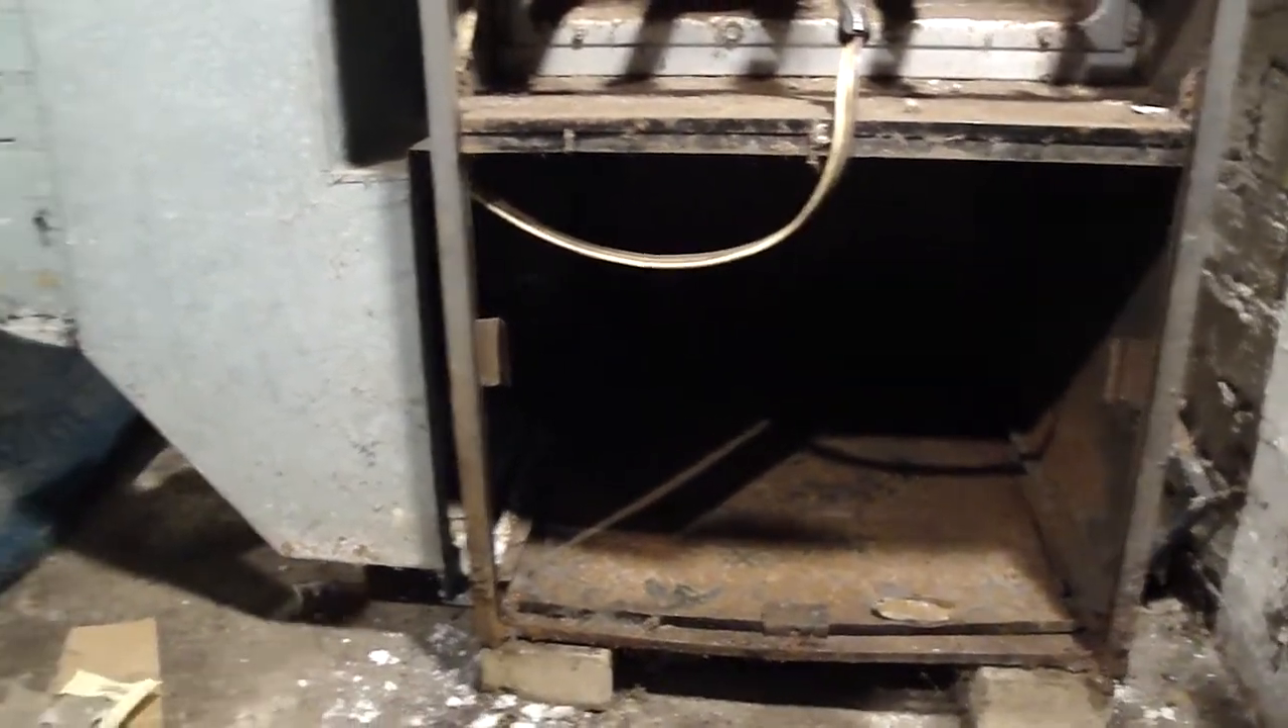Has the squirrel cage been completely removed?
Yes.